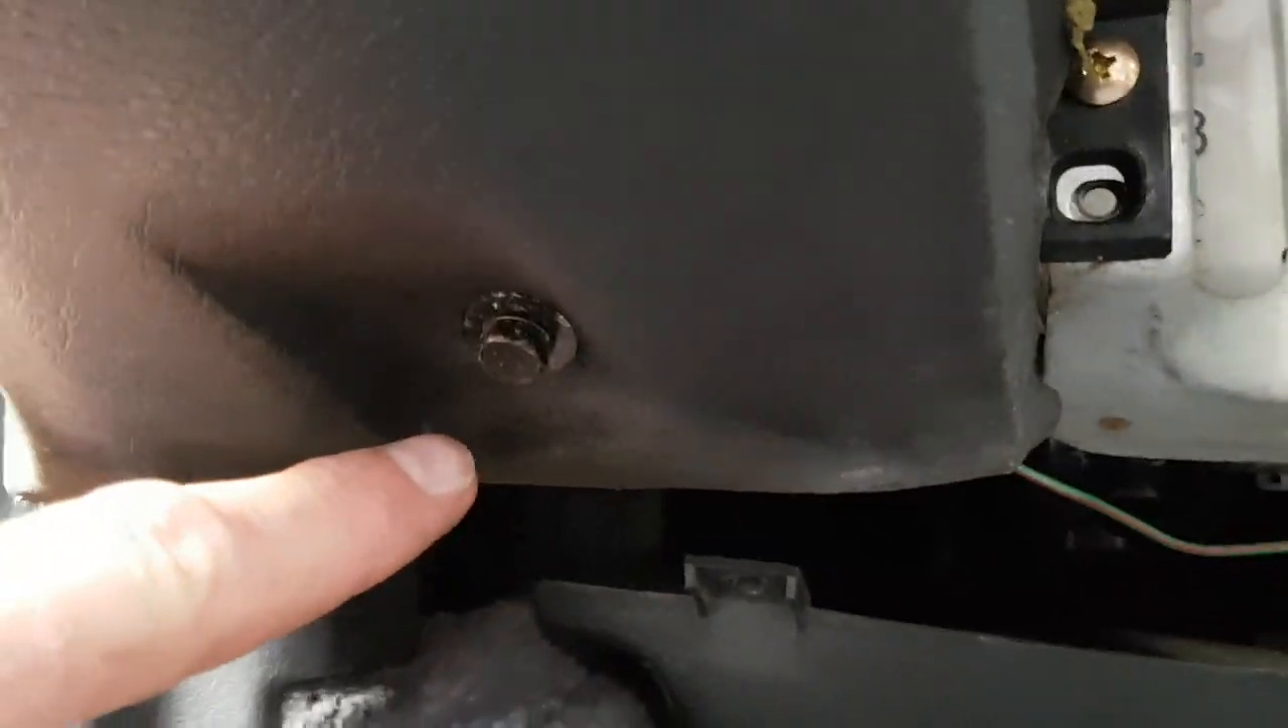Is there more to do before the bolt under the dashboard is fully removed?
Yes.